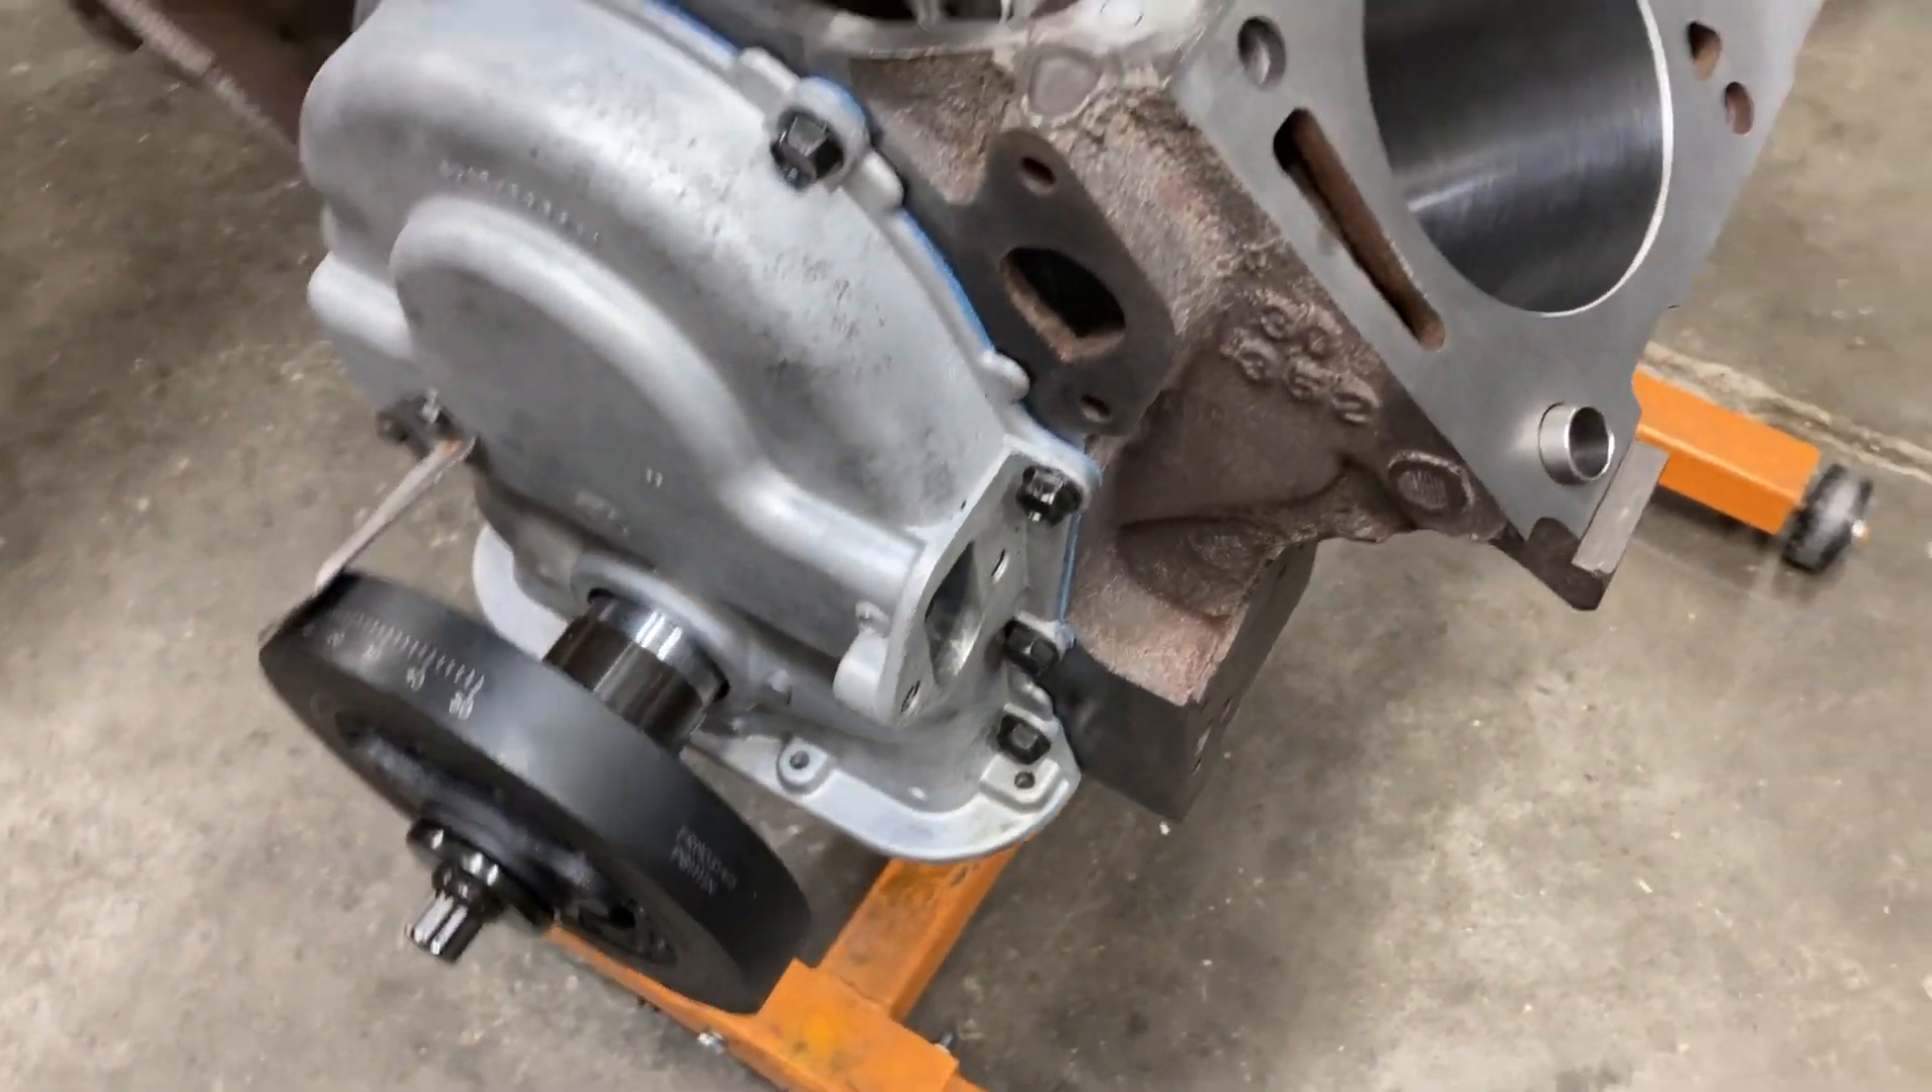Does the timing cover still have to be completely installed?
No.